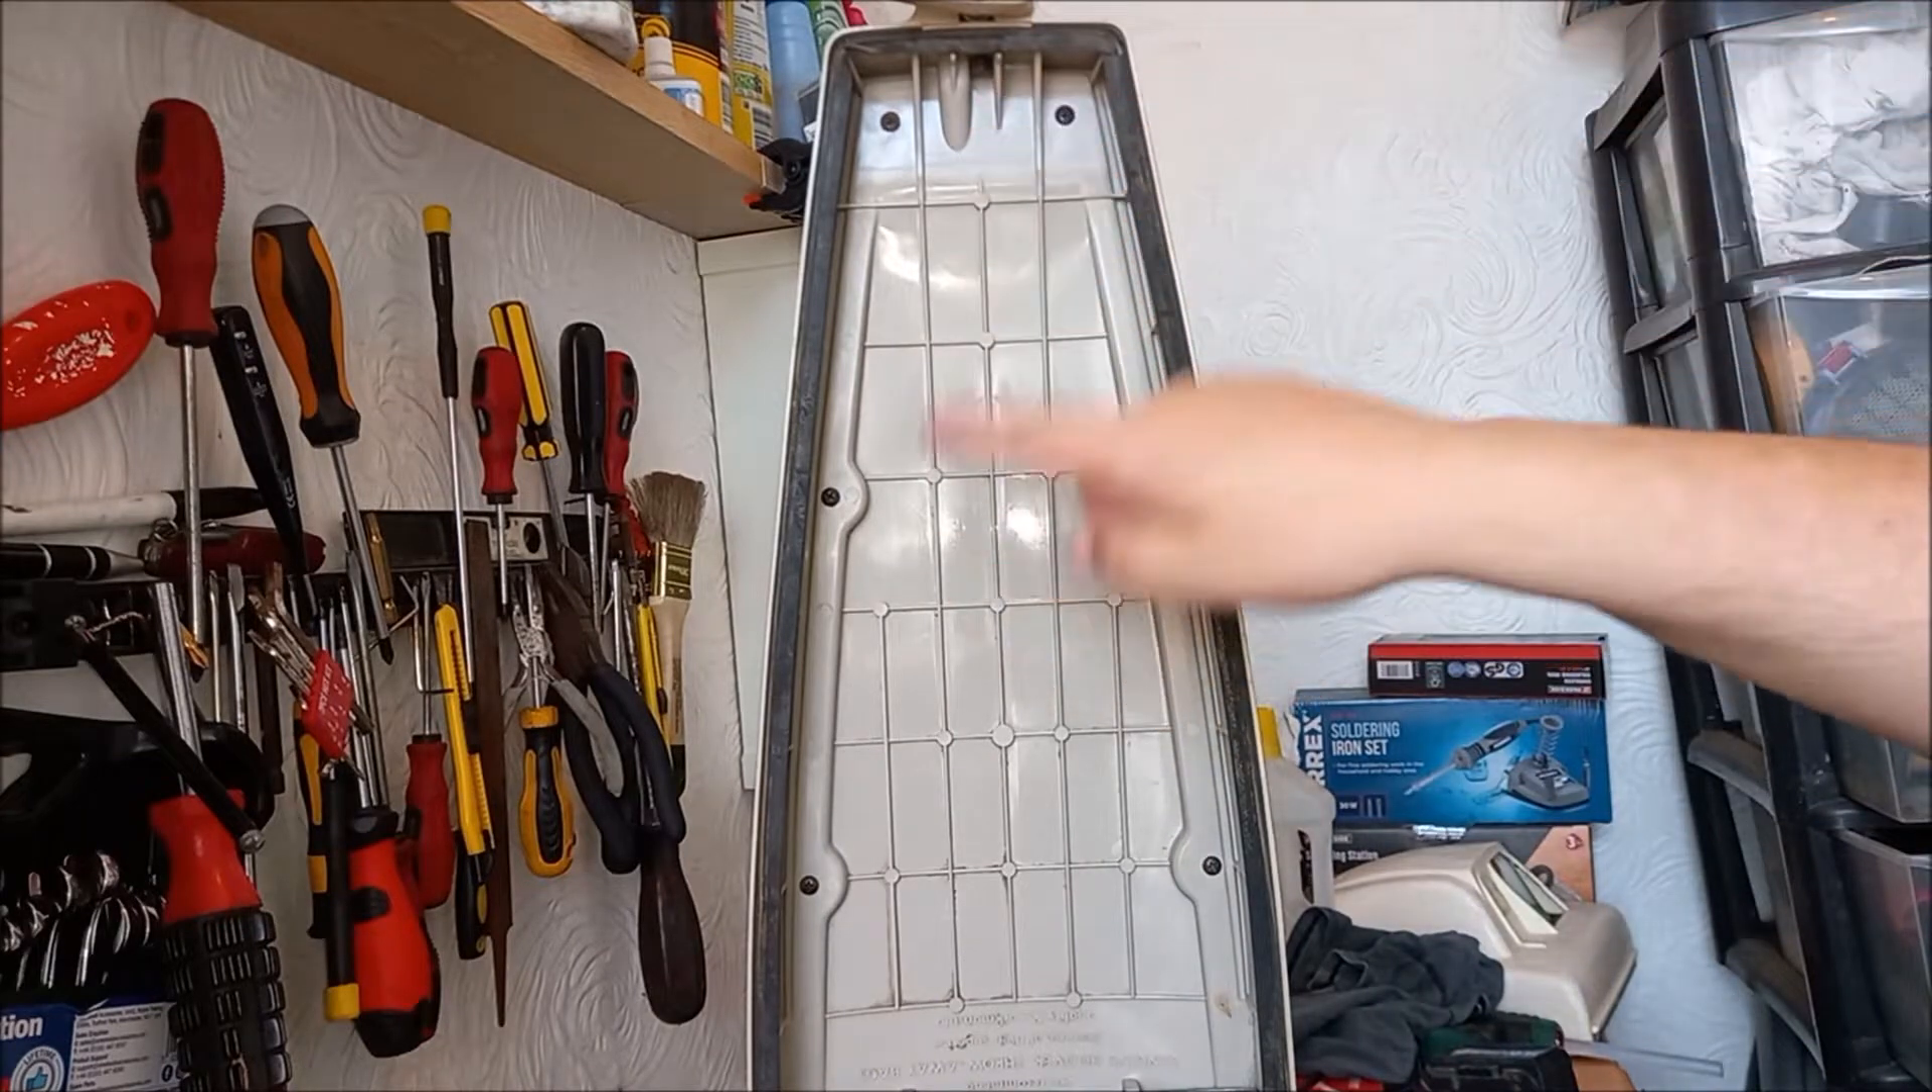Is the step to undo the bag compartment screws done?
No.